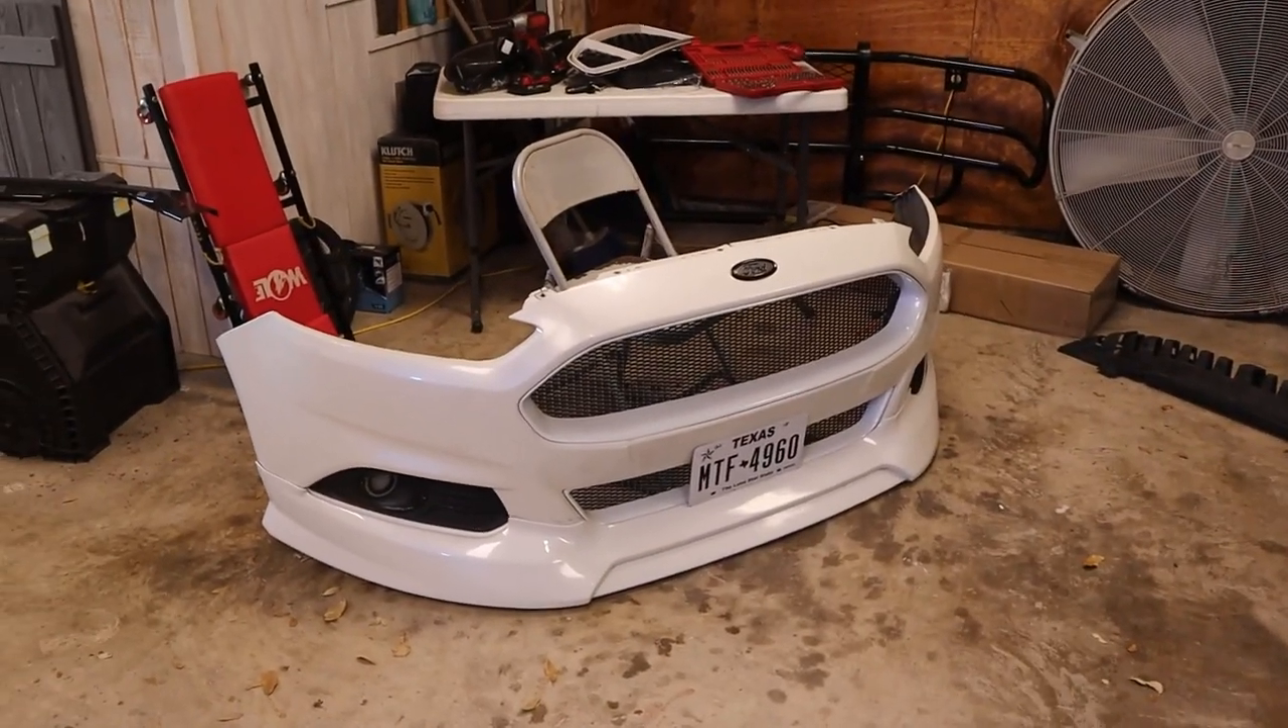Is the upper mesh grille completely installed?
Yes.